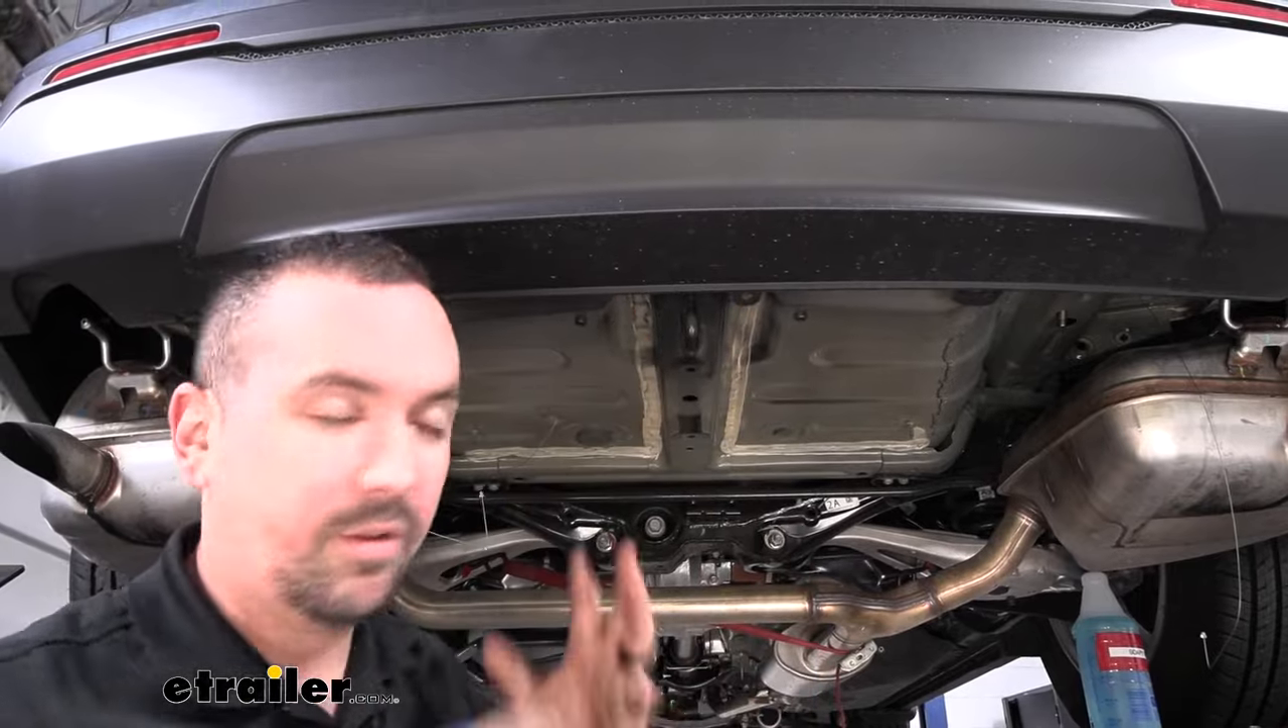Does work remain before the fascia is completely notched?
Yes.